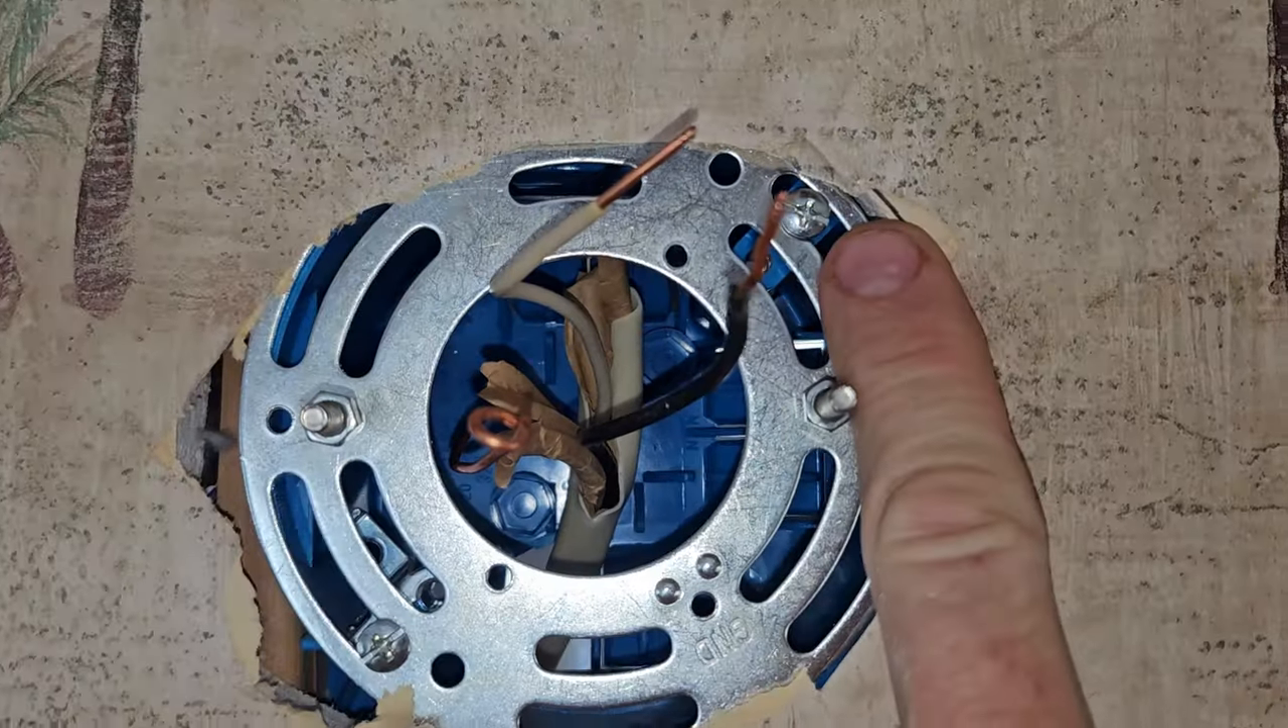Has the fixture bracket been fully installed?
Yes.